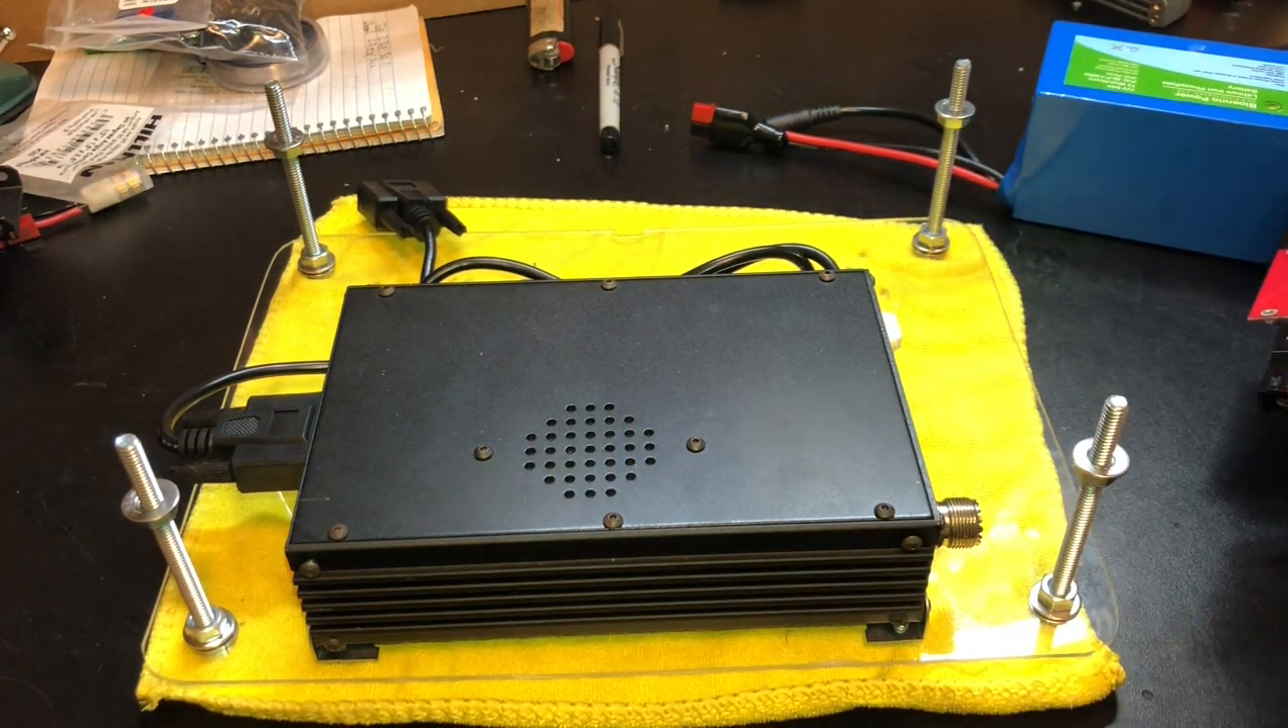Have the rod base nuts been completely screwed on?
Yes.